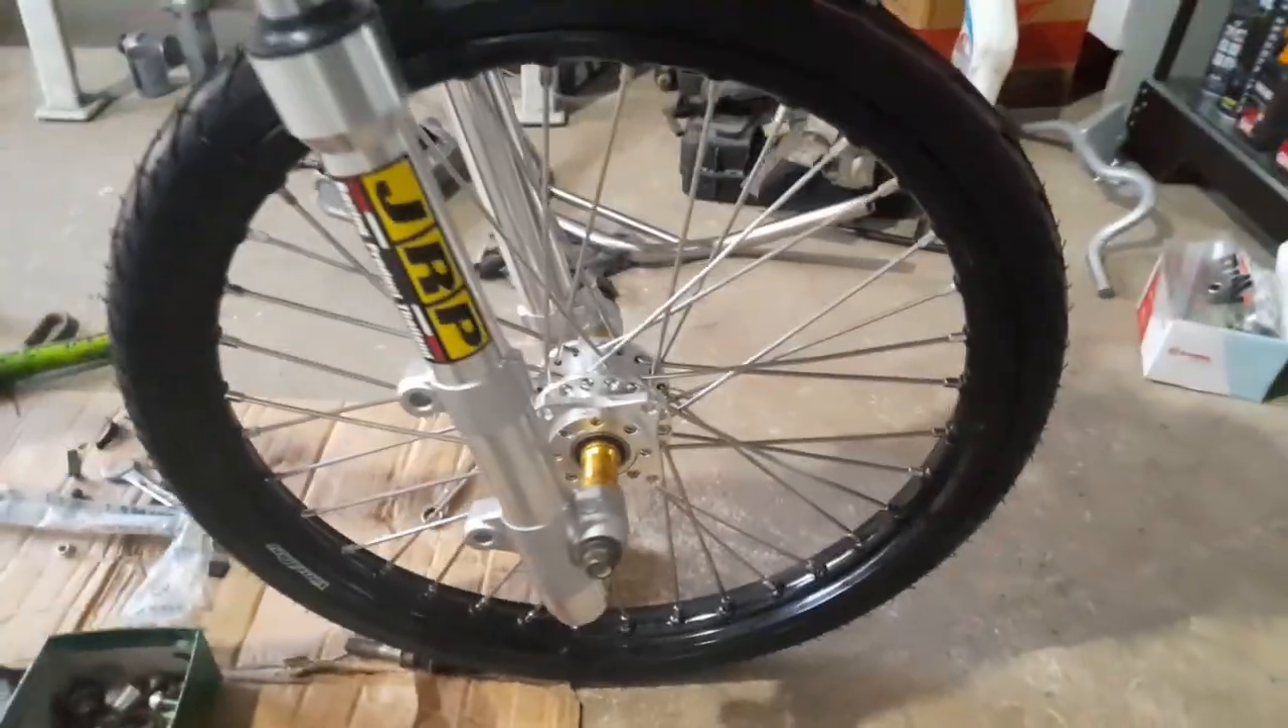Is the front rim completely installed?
Yes.